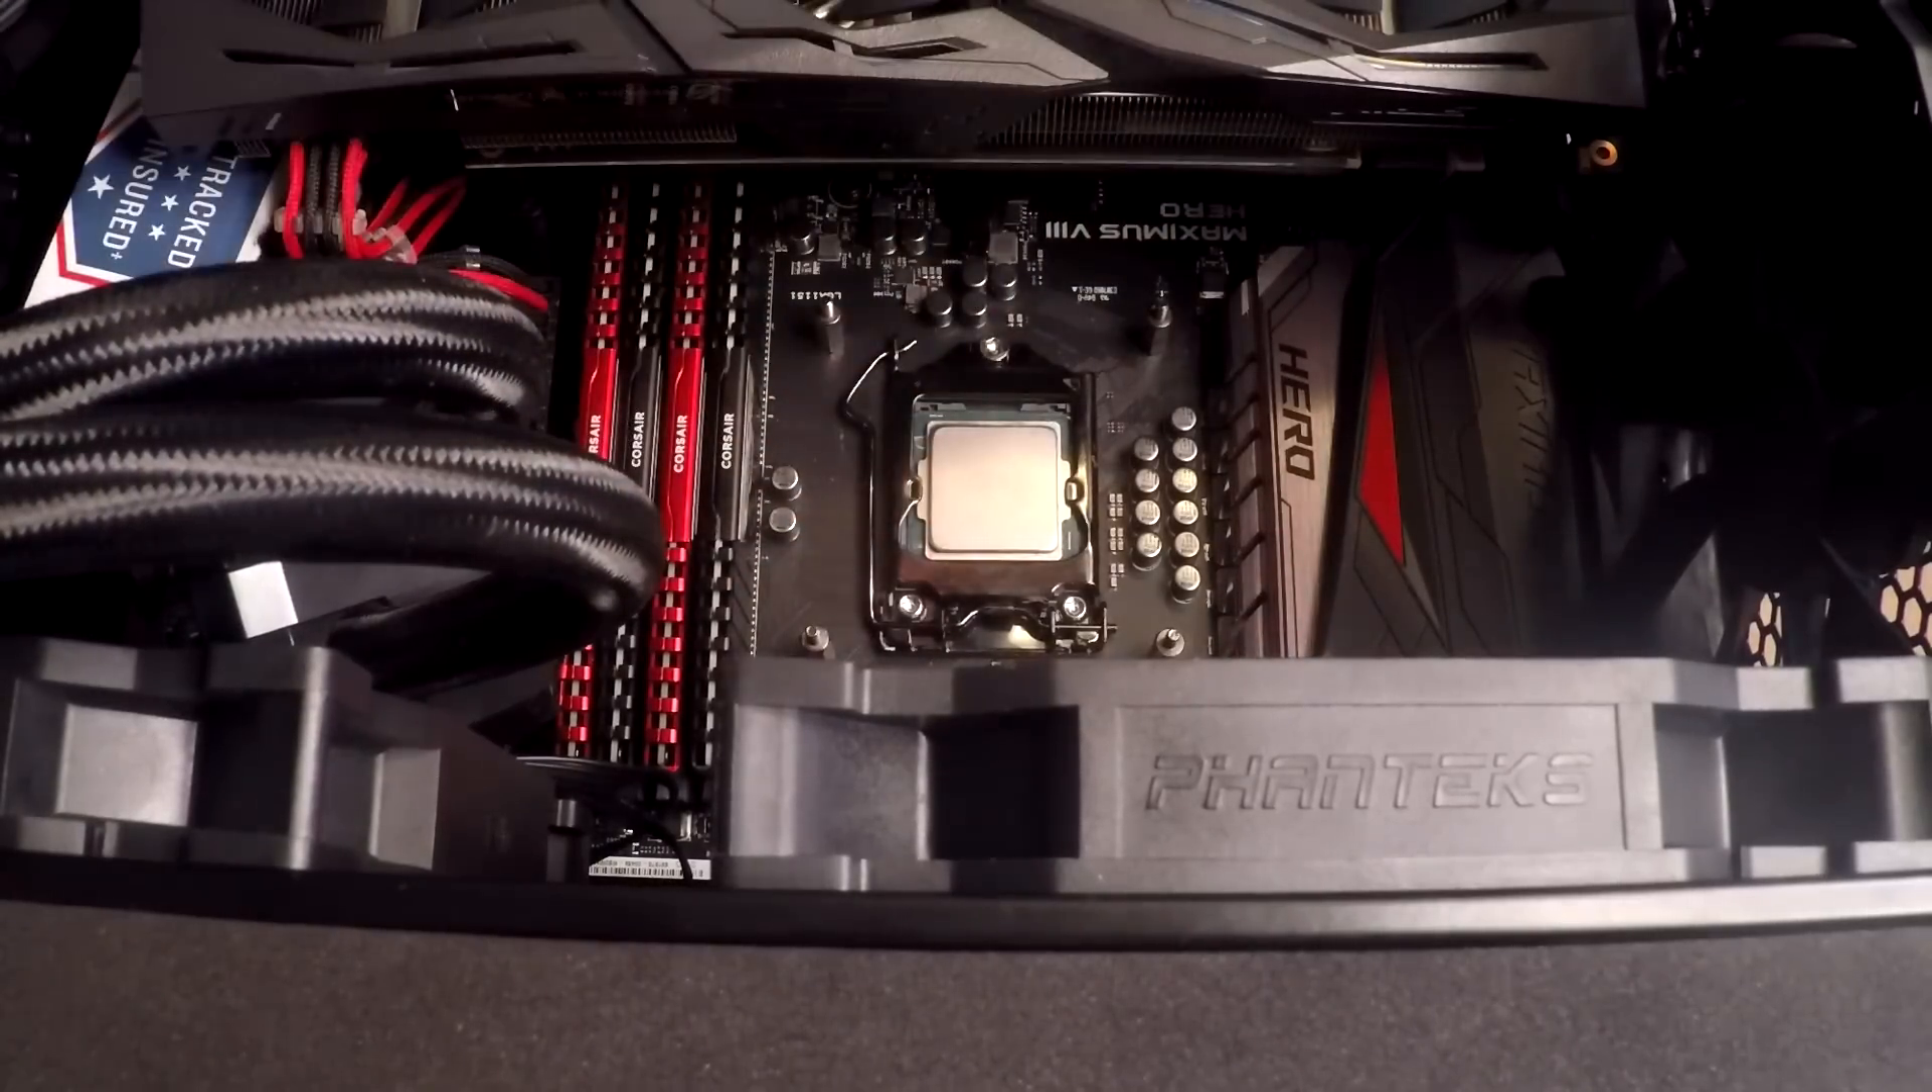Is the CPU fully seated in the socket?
Yes.